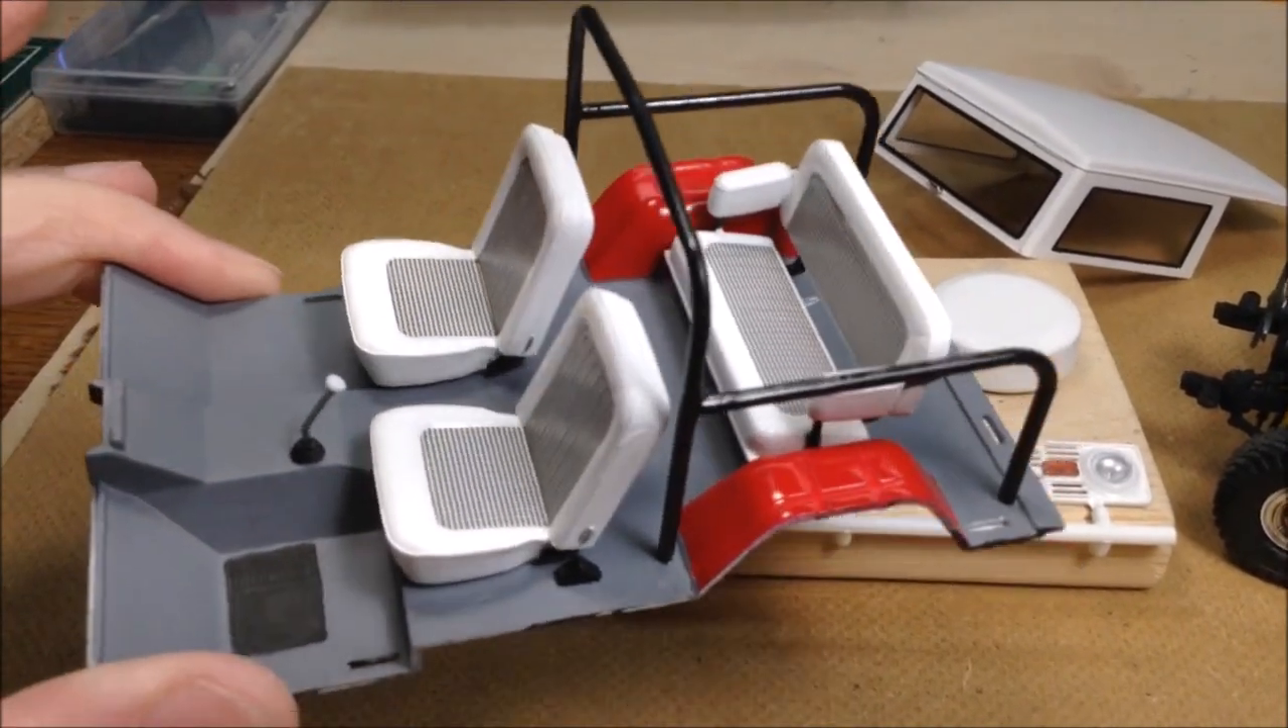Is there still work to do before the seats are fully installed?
No.